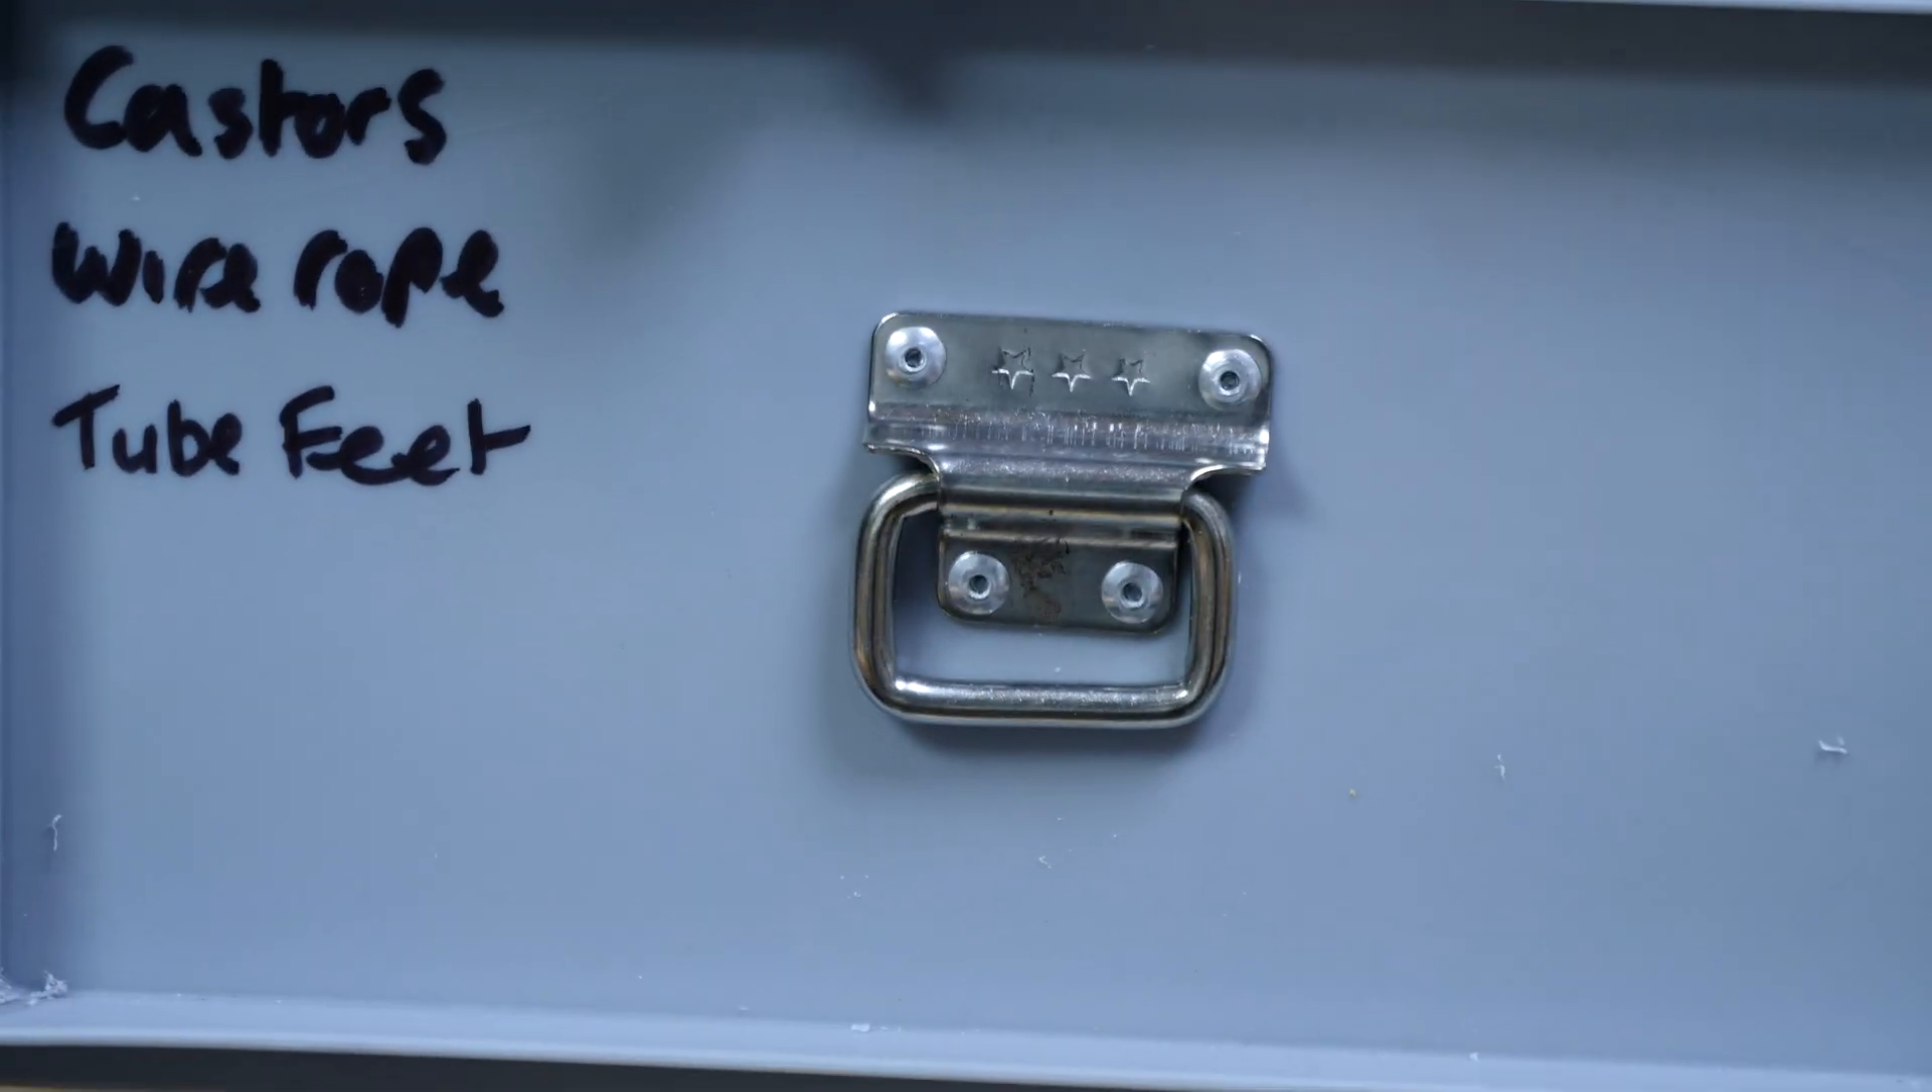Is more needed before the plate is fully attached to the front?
No.